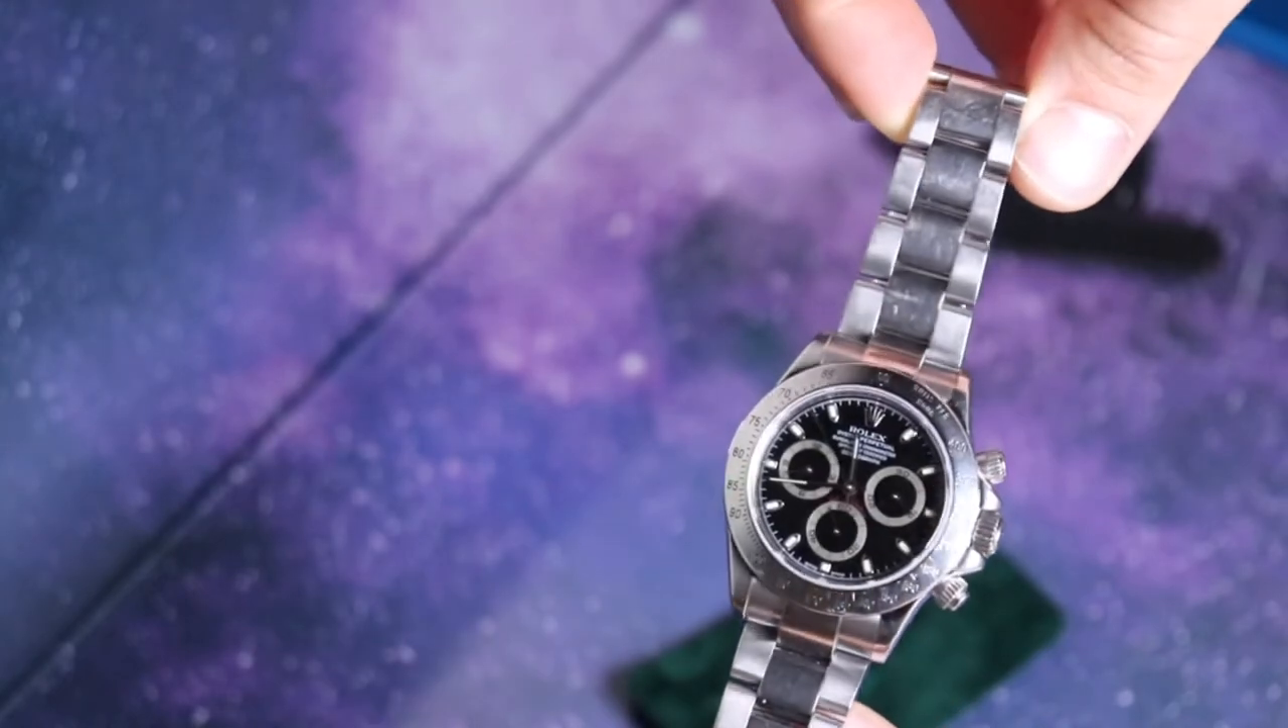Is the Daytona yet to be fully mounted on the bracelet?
No.